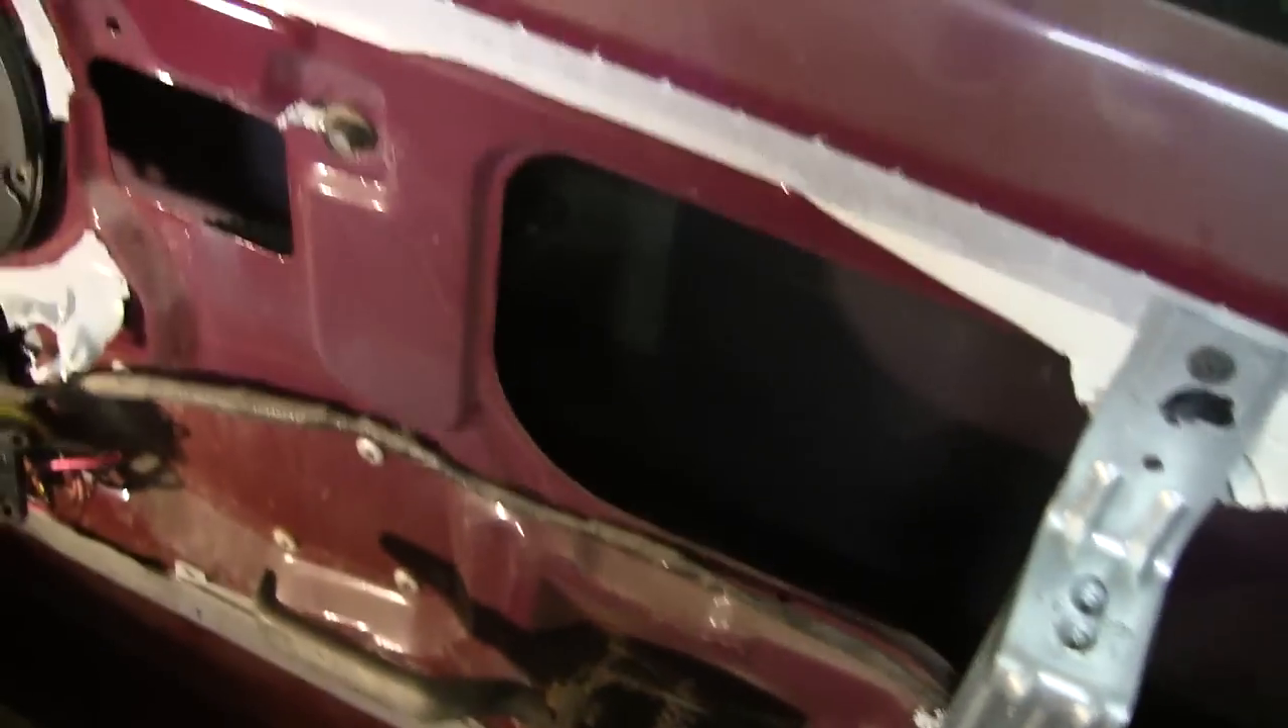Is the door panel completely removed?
Yes.